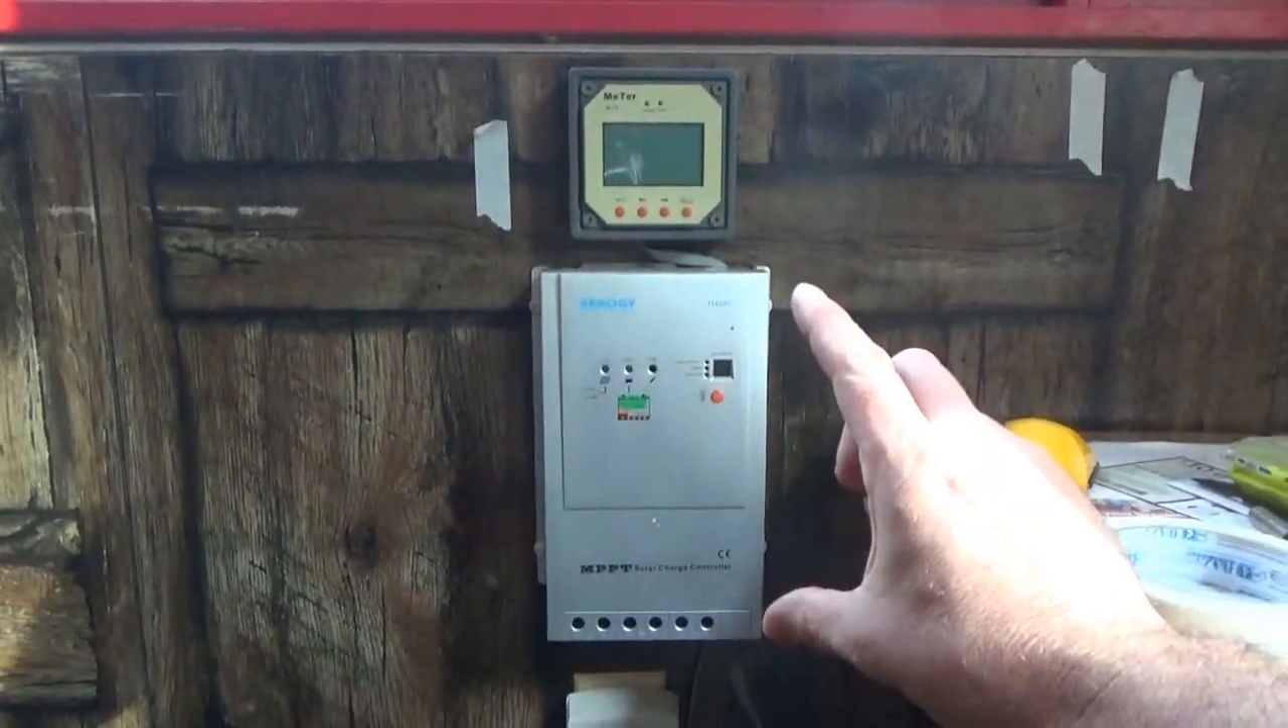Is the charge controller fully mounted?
Yes.